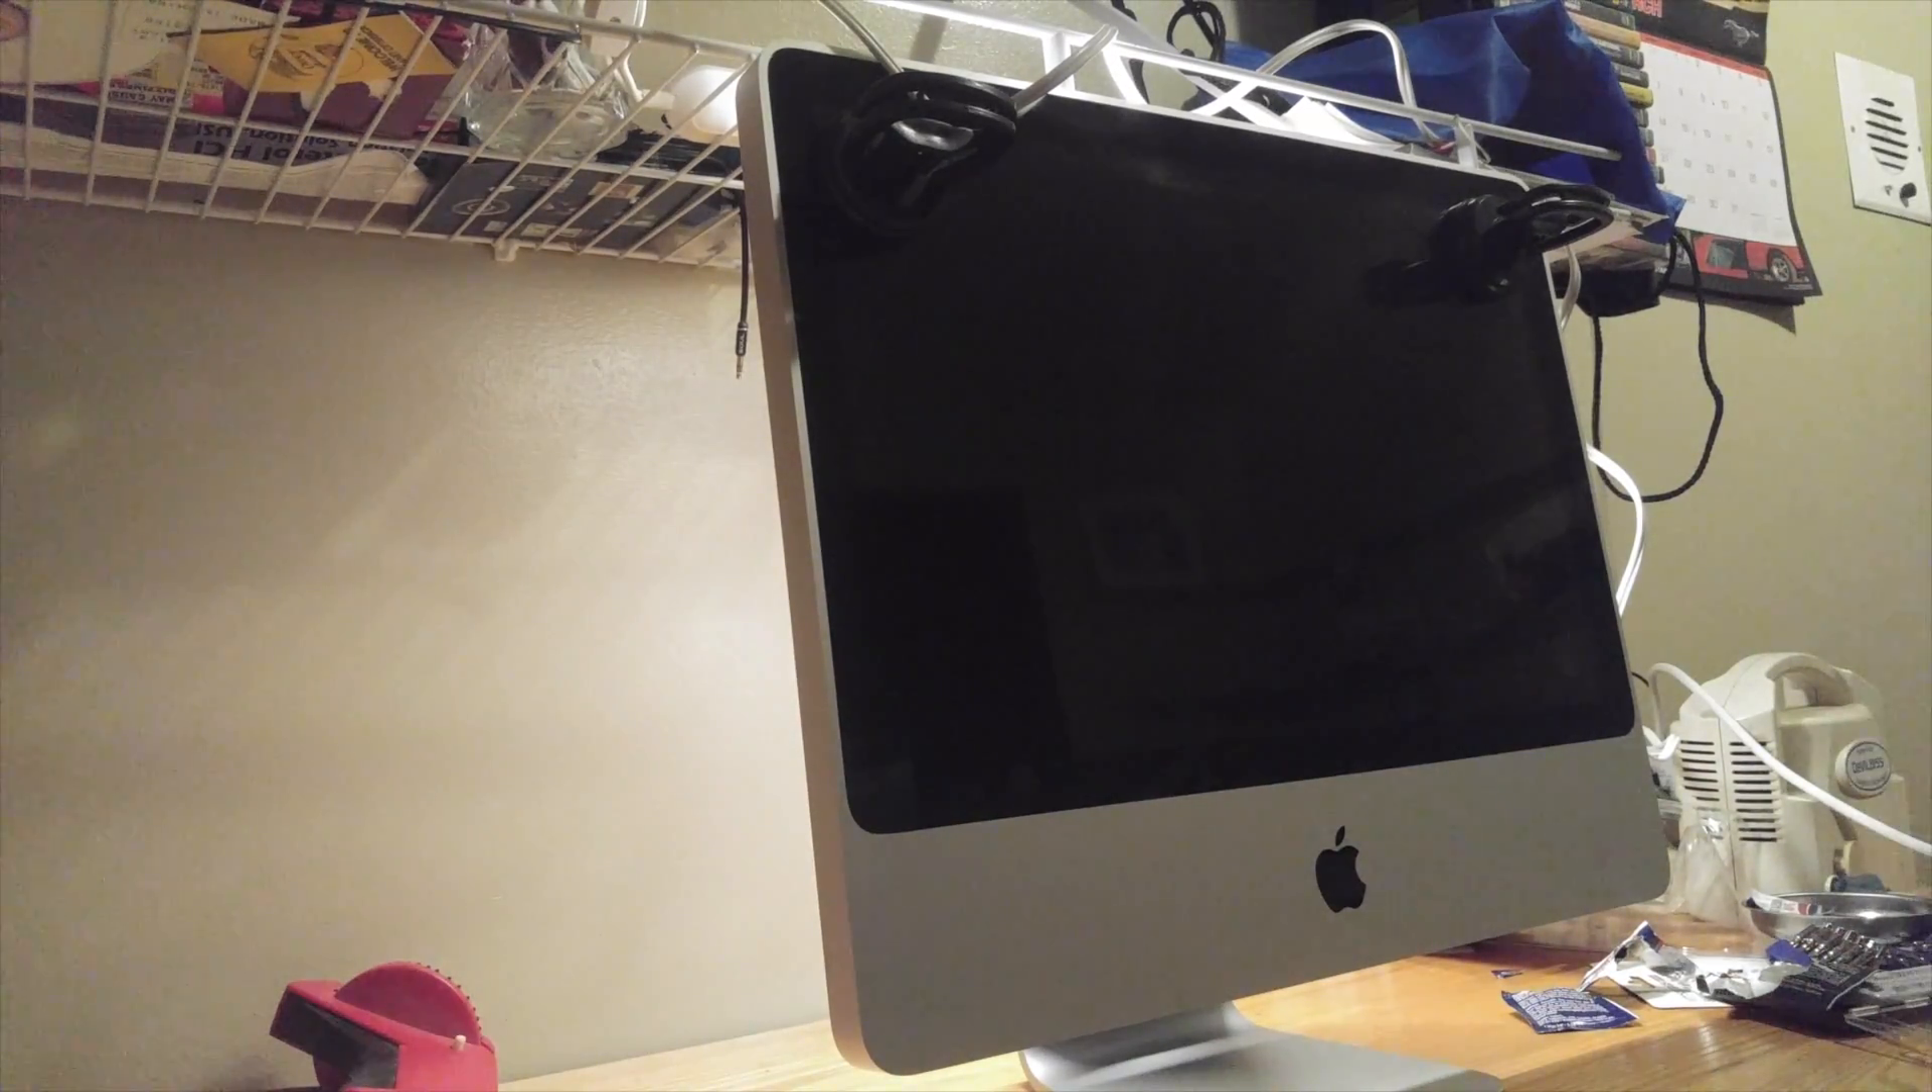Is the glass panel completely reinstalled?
Yes.